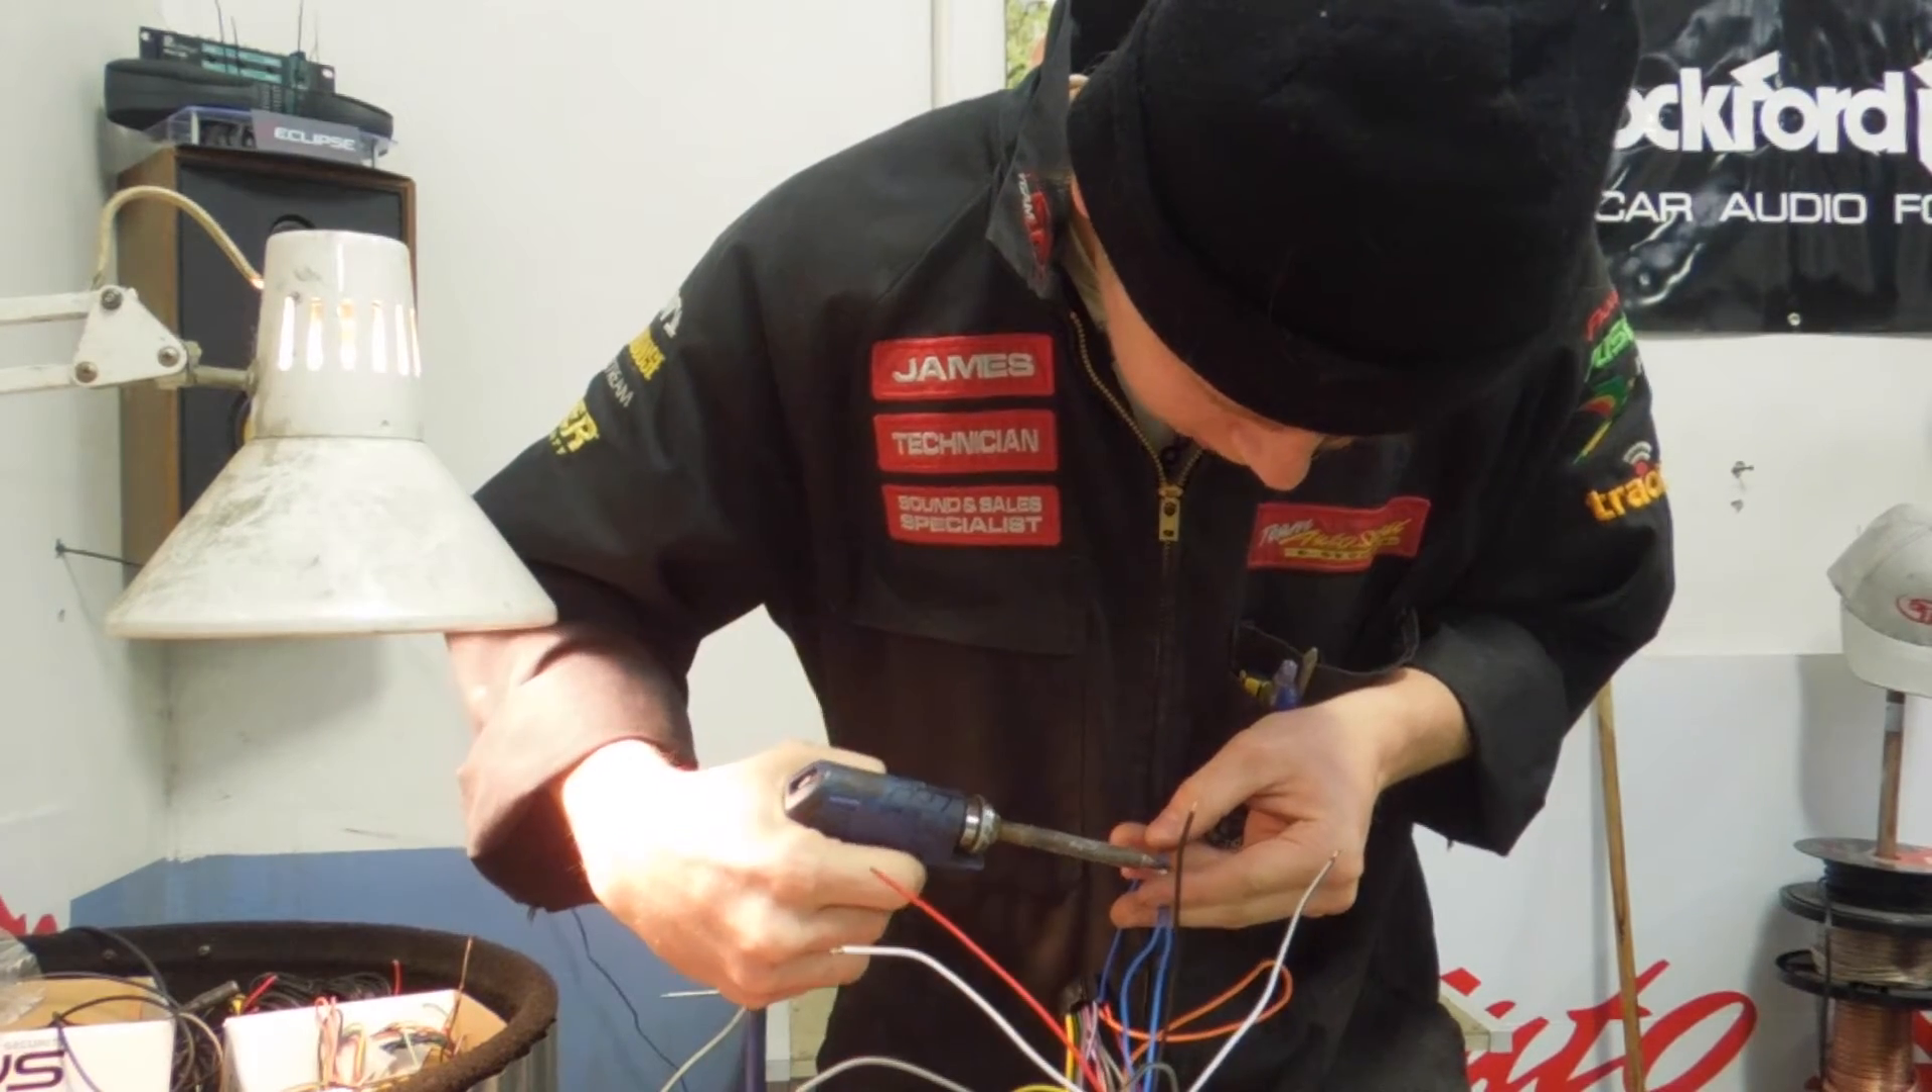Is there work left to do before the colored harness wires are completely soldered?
Yes.